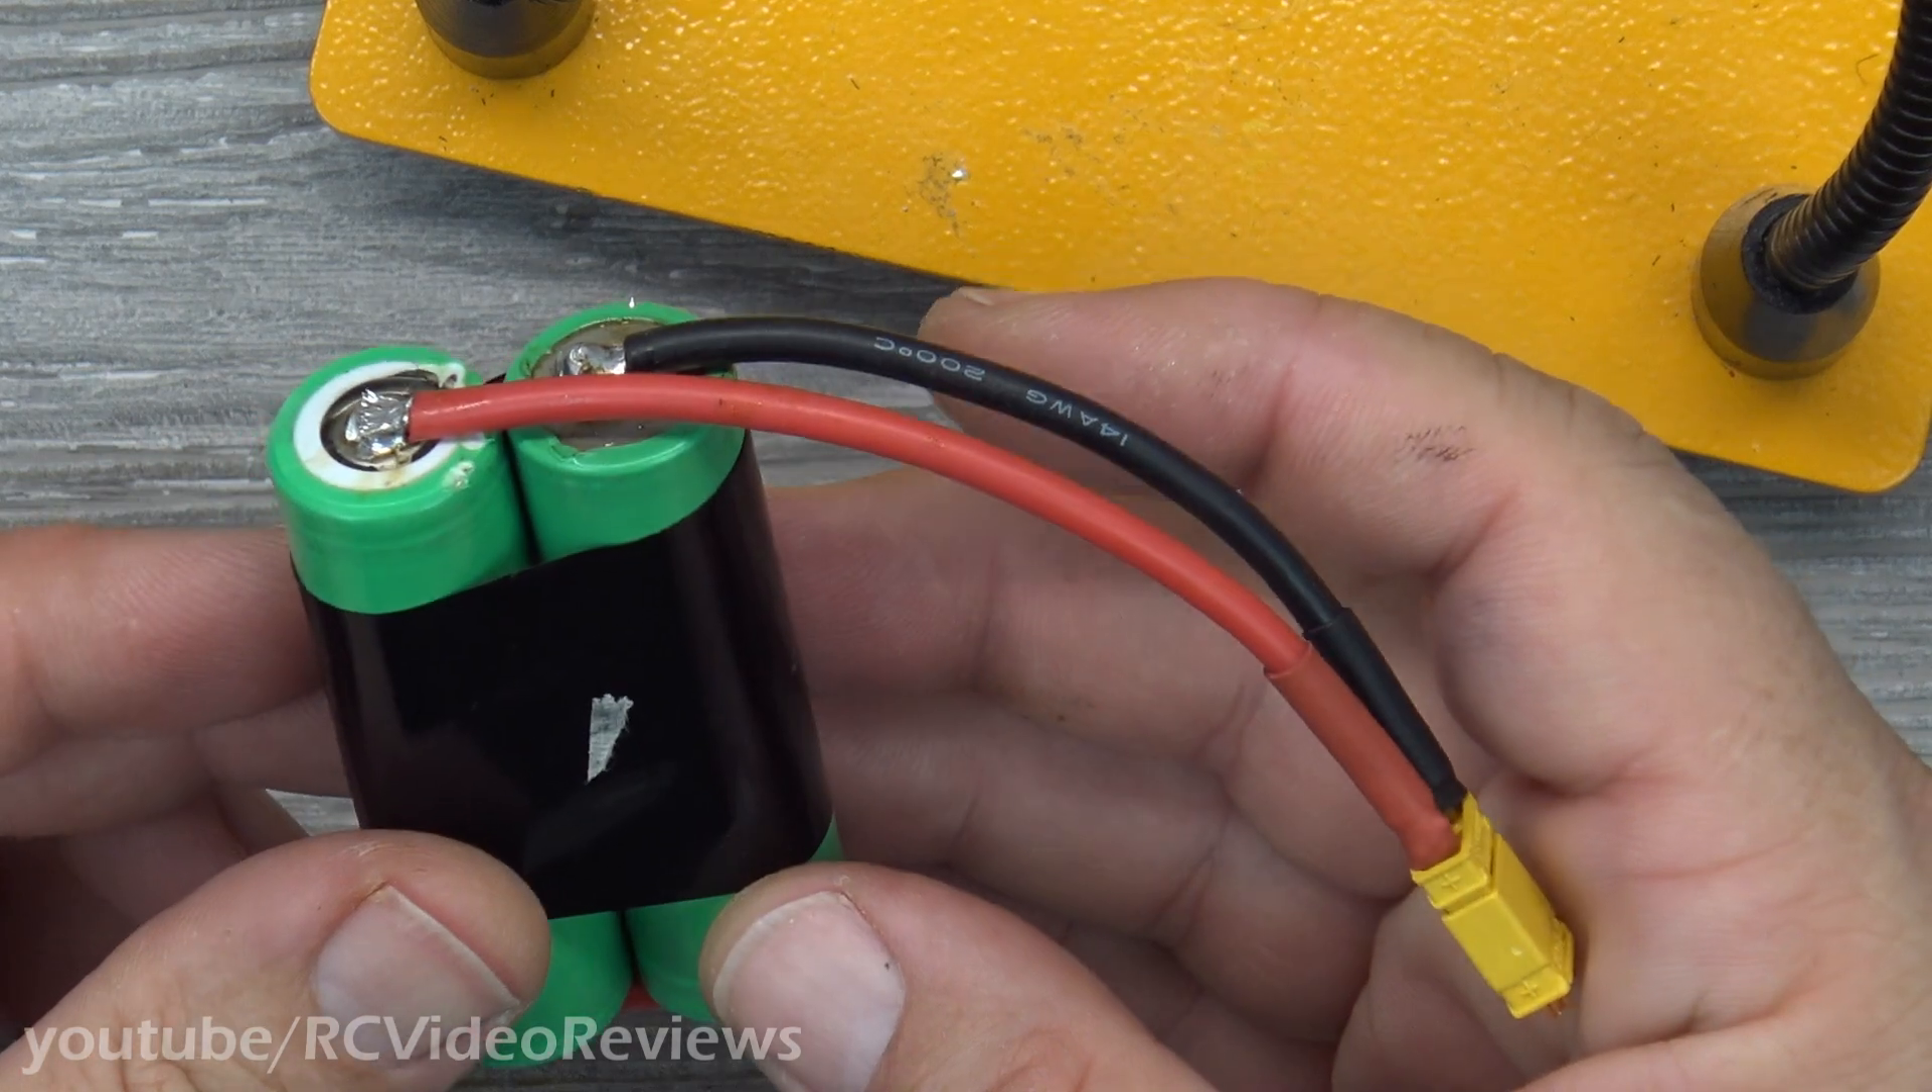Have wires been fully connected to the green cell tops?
Yes.